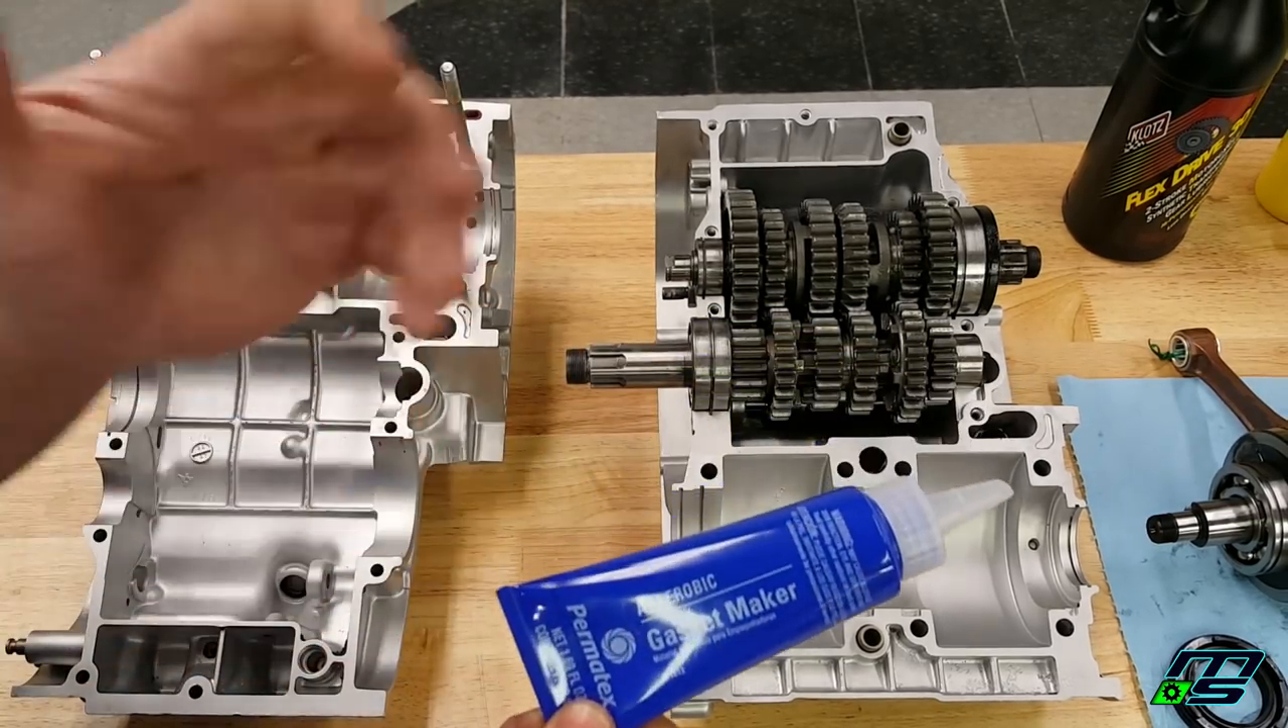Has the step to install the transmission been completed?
Yes.